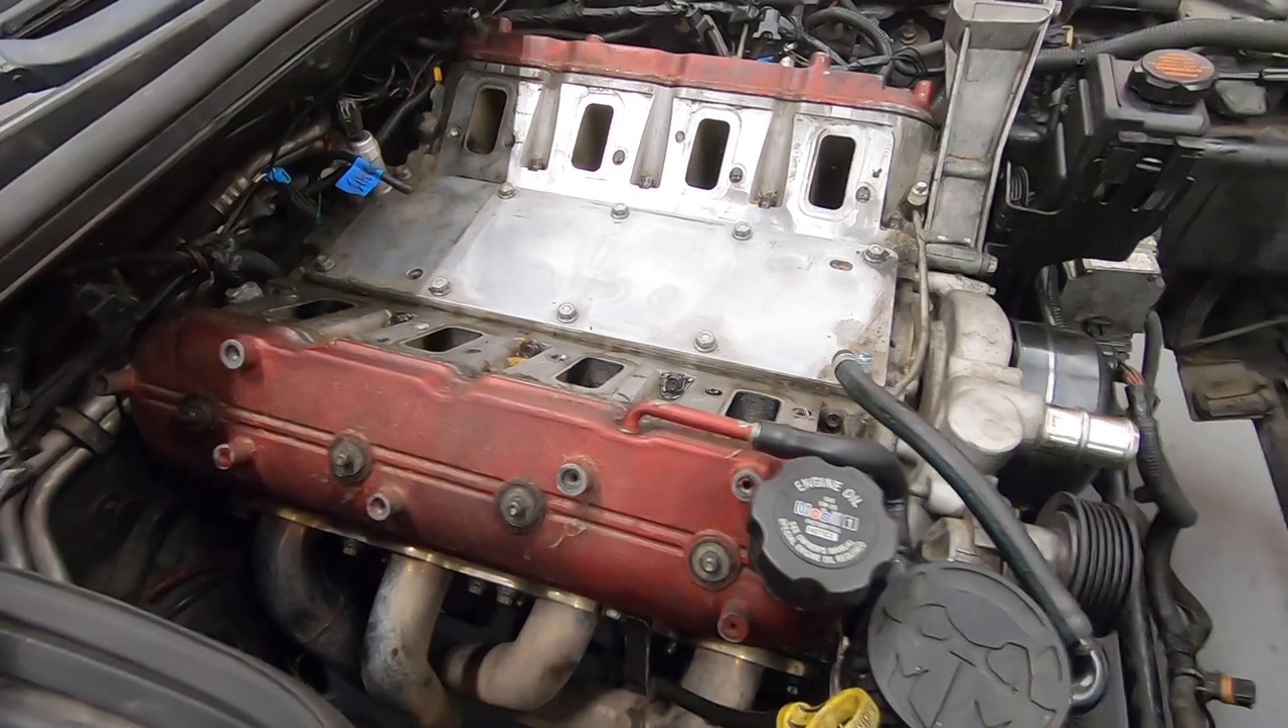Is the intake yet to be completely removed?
No.